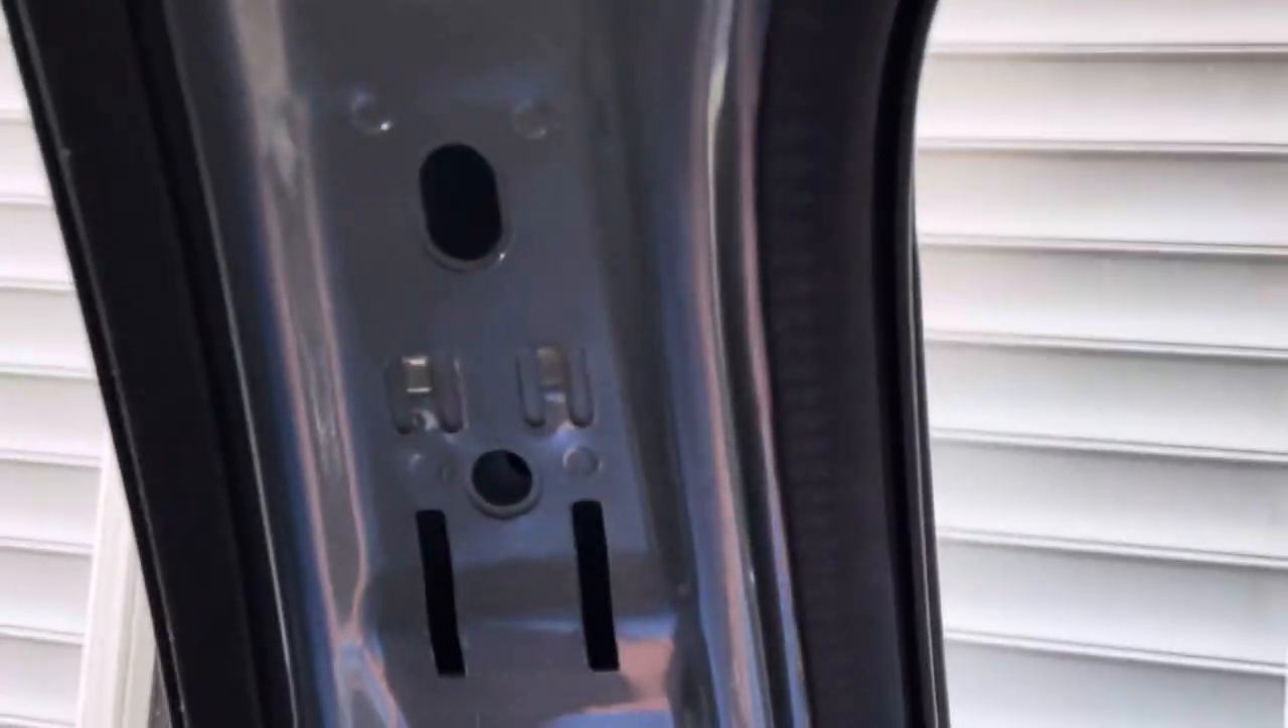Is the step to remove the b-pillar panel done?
Yes.